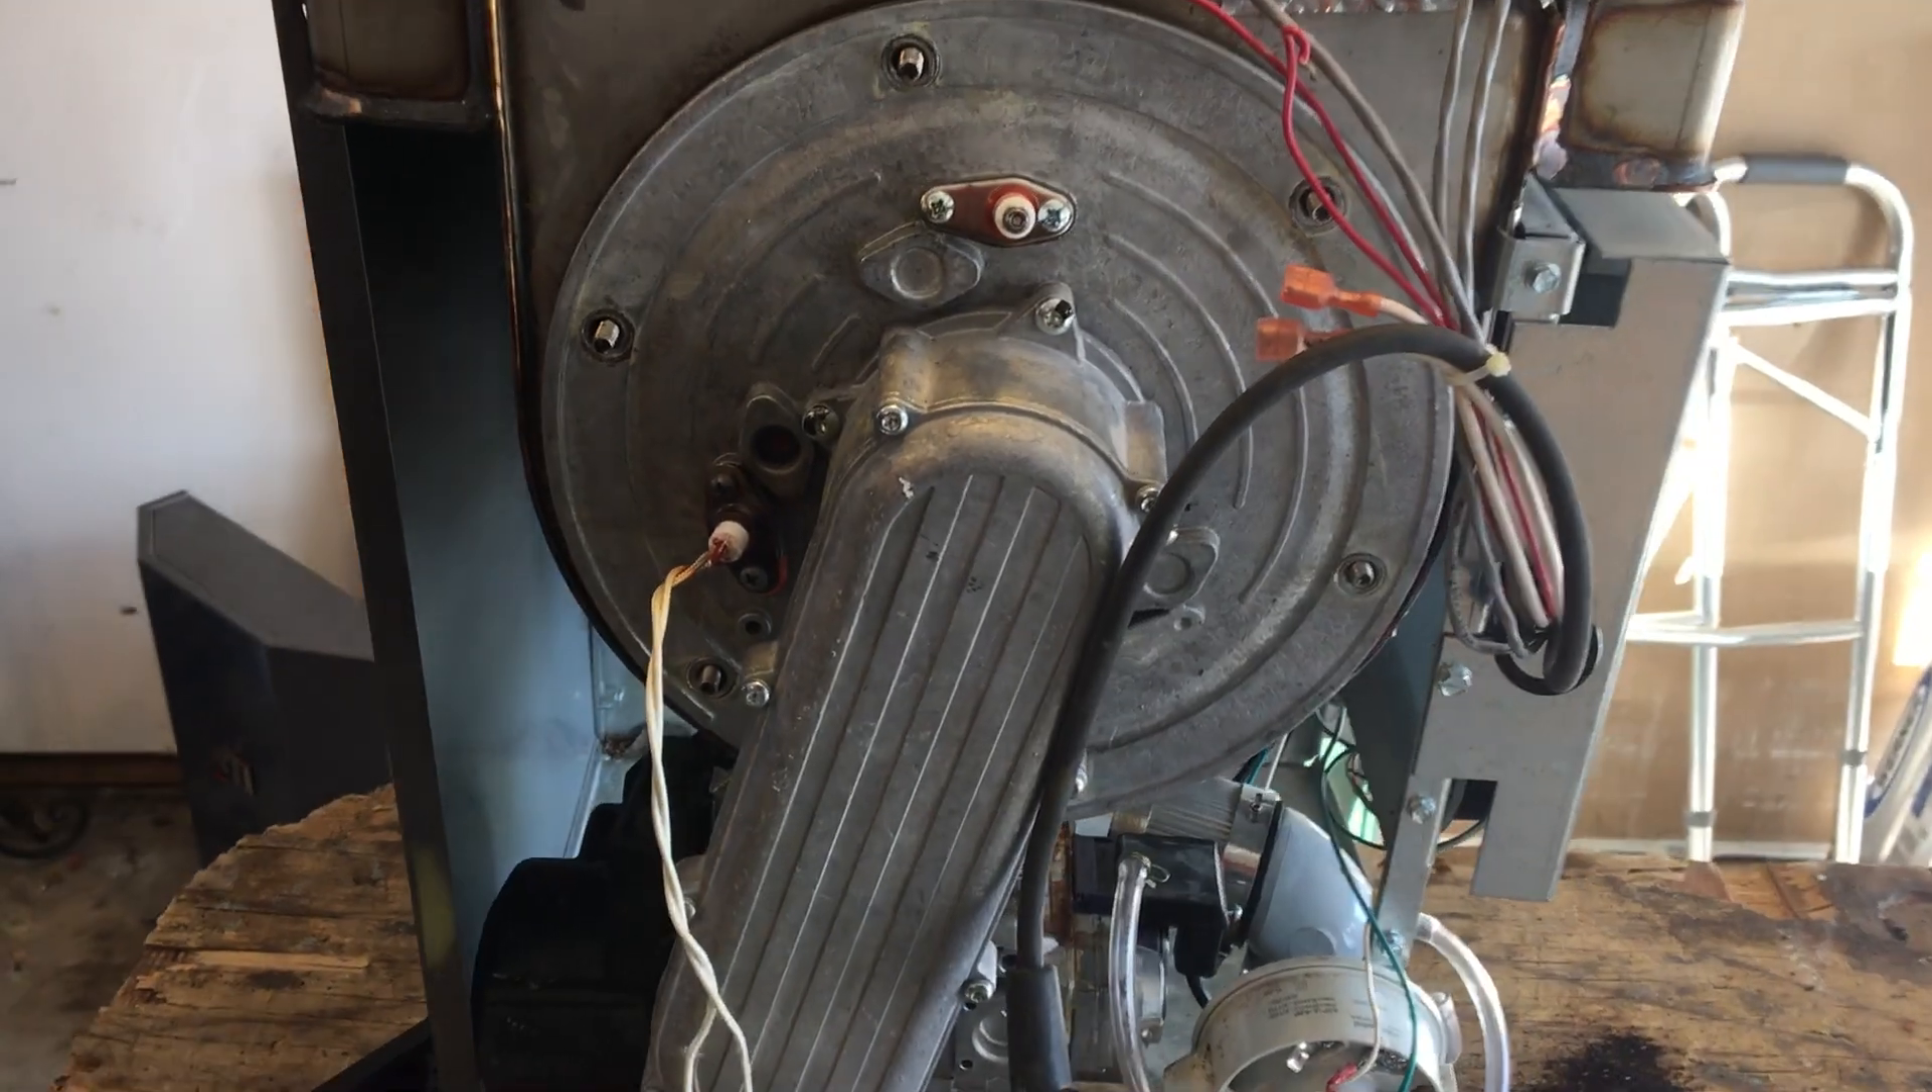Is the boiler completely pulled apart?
No.